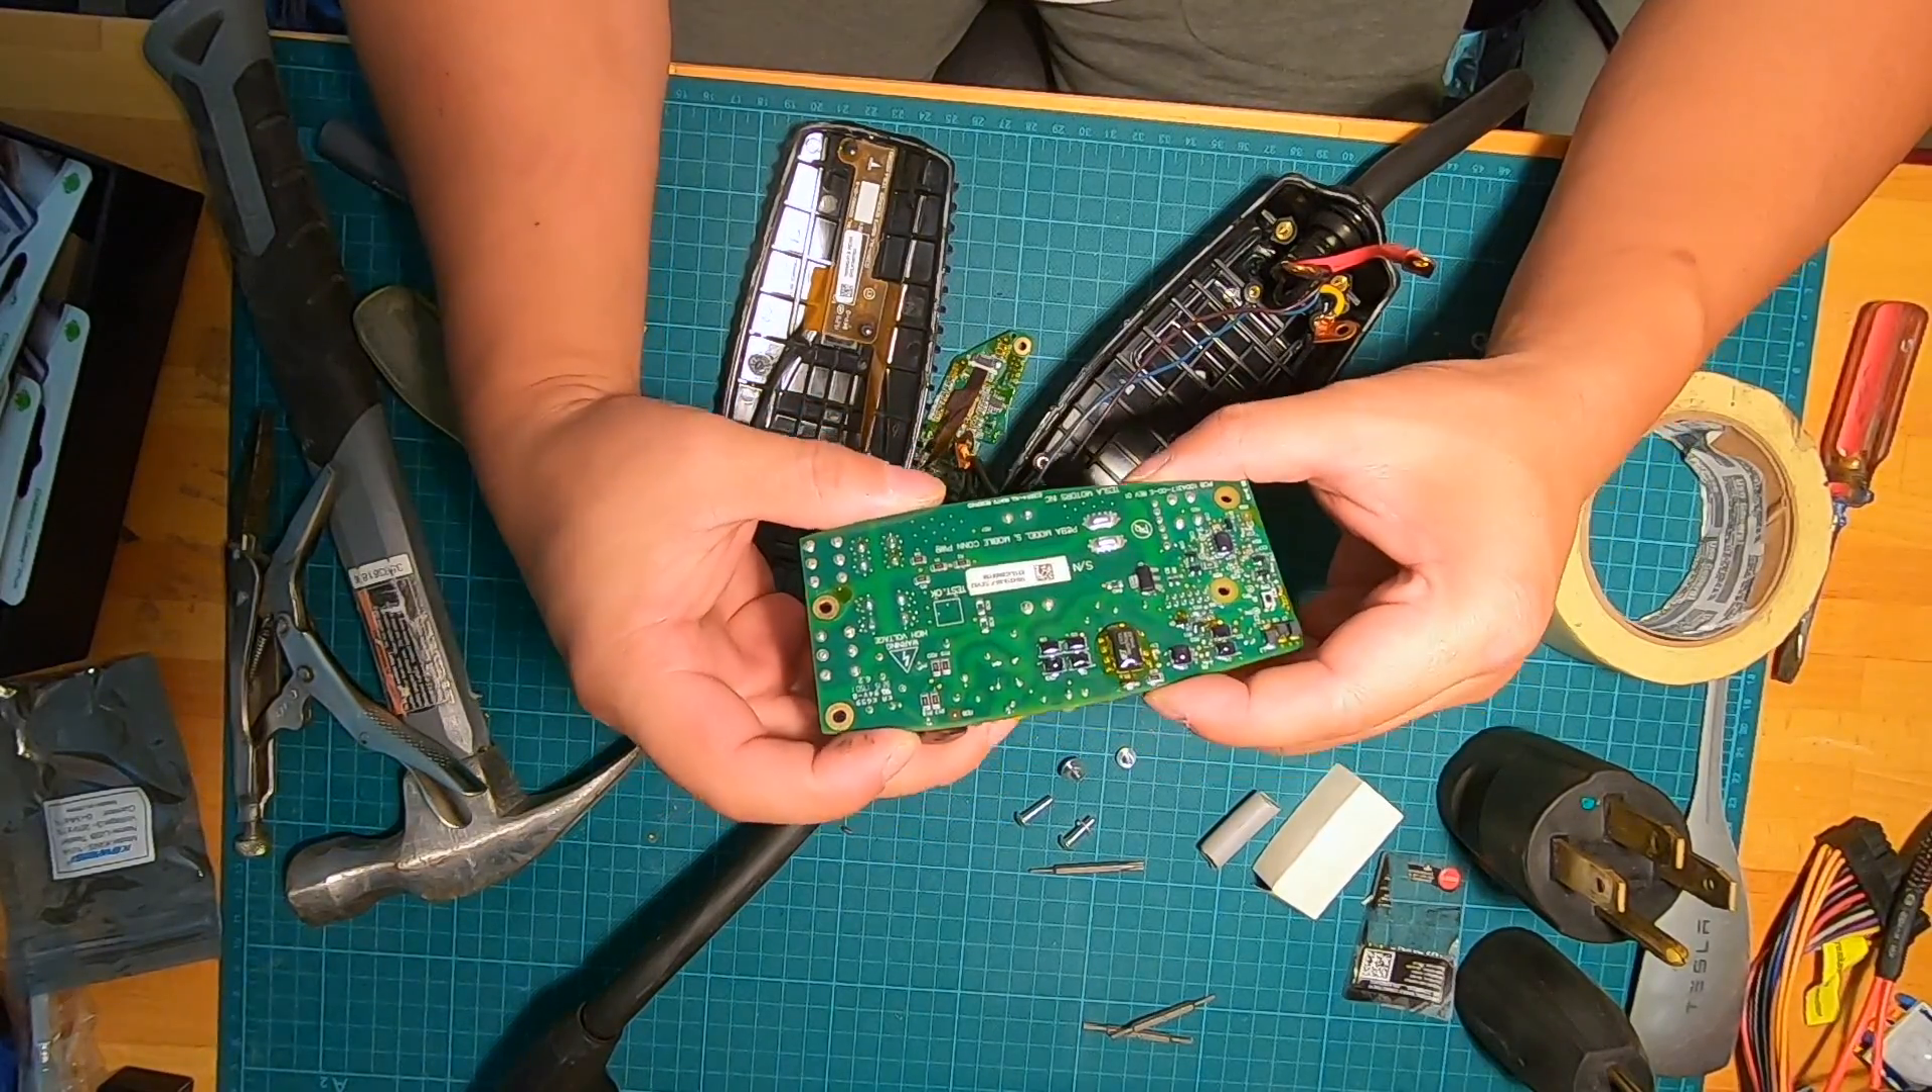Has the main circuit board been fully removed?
Yes.